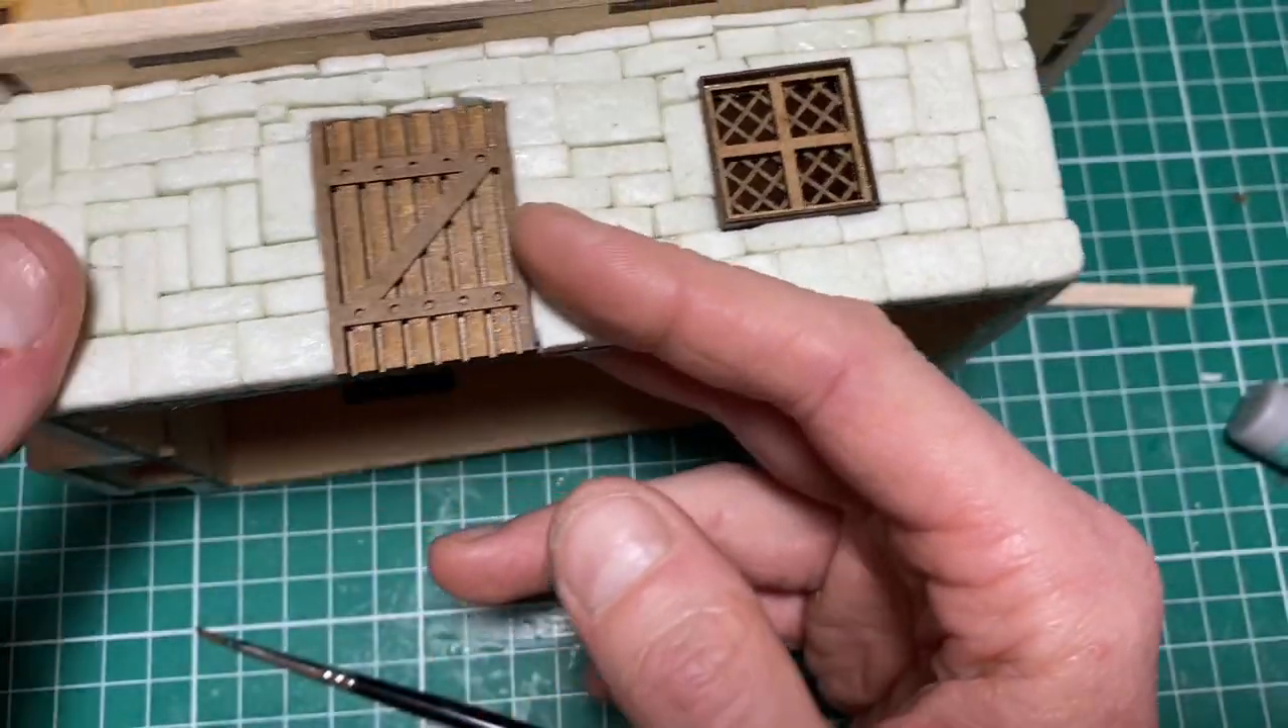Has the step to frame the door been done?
No.